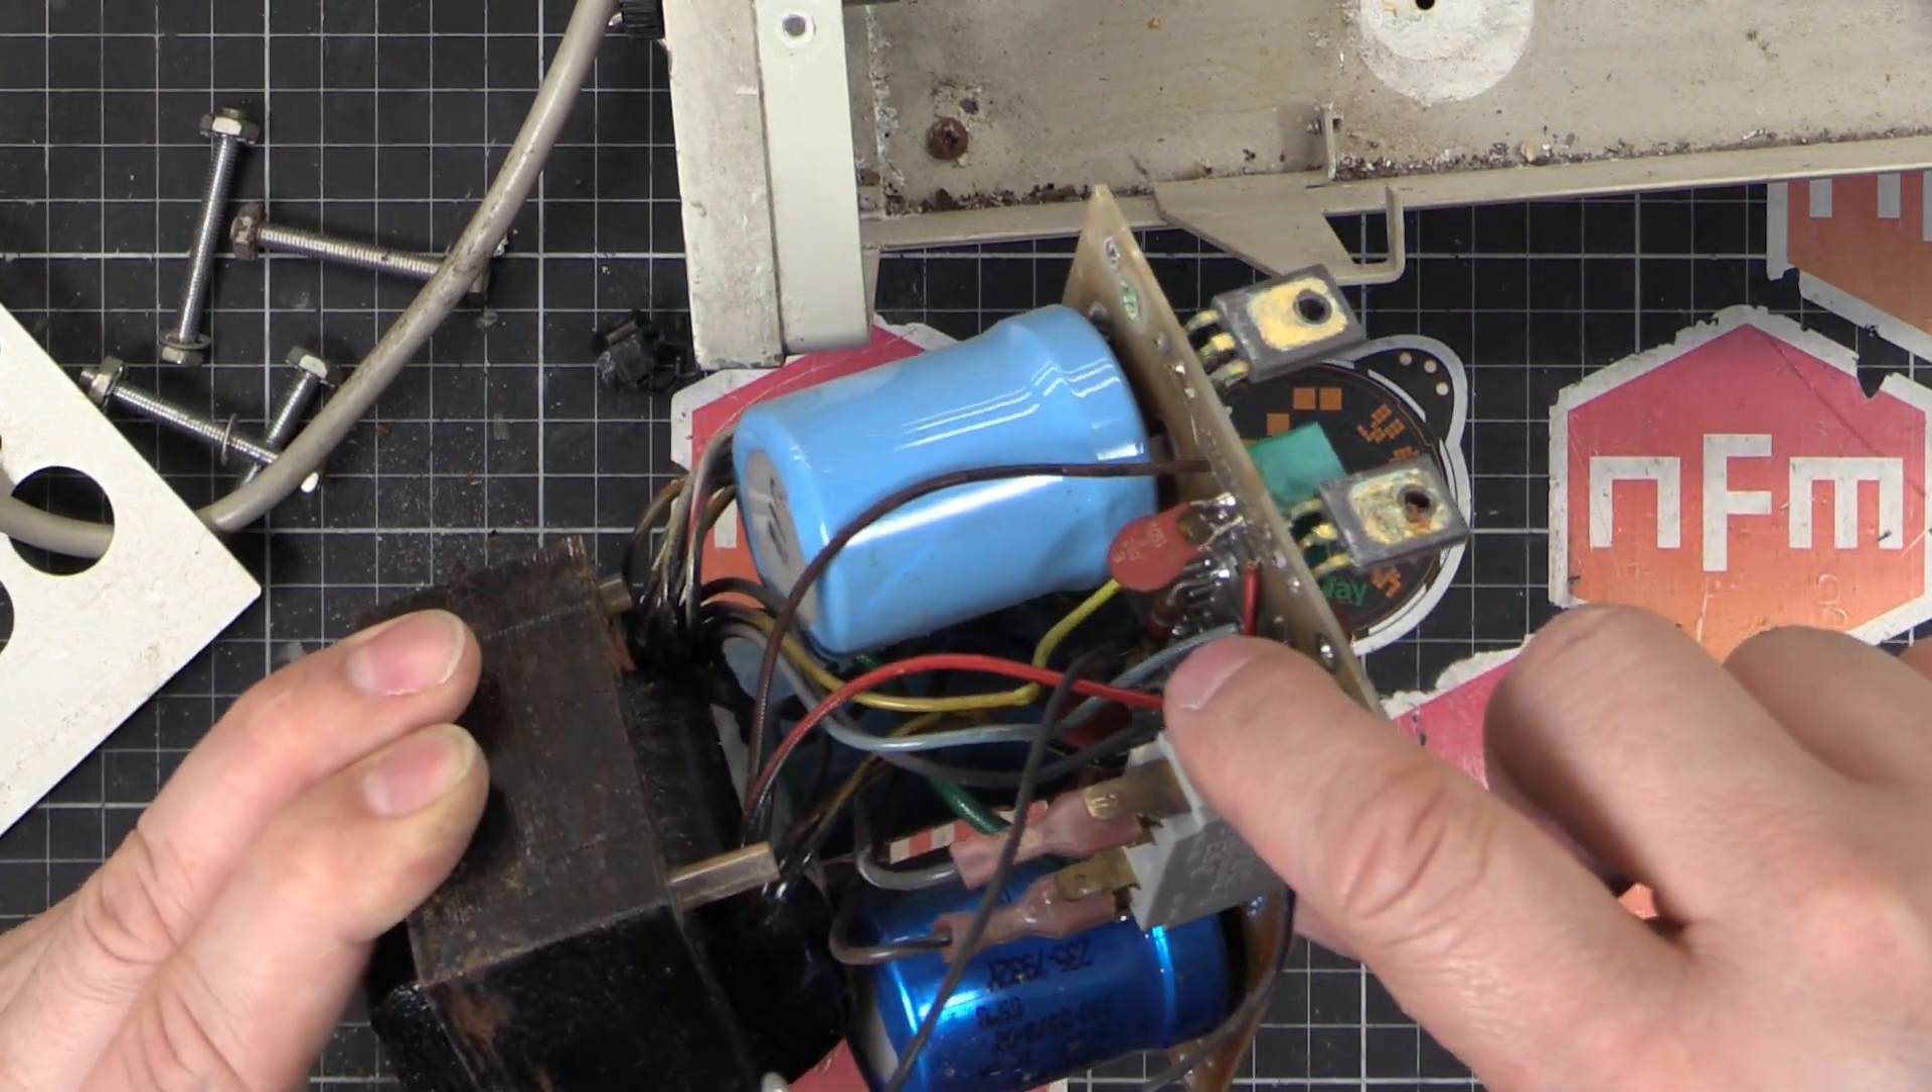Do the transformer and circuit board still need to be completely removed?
No.